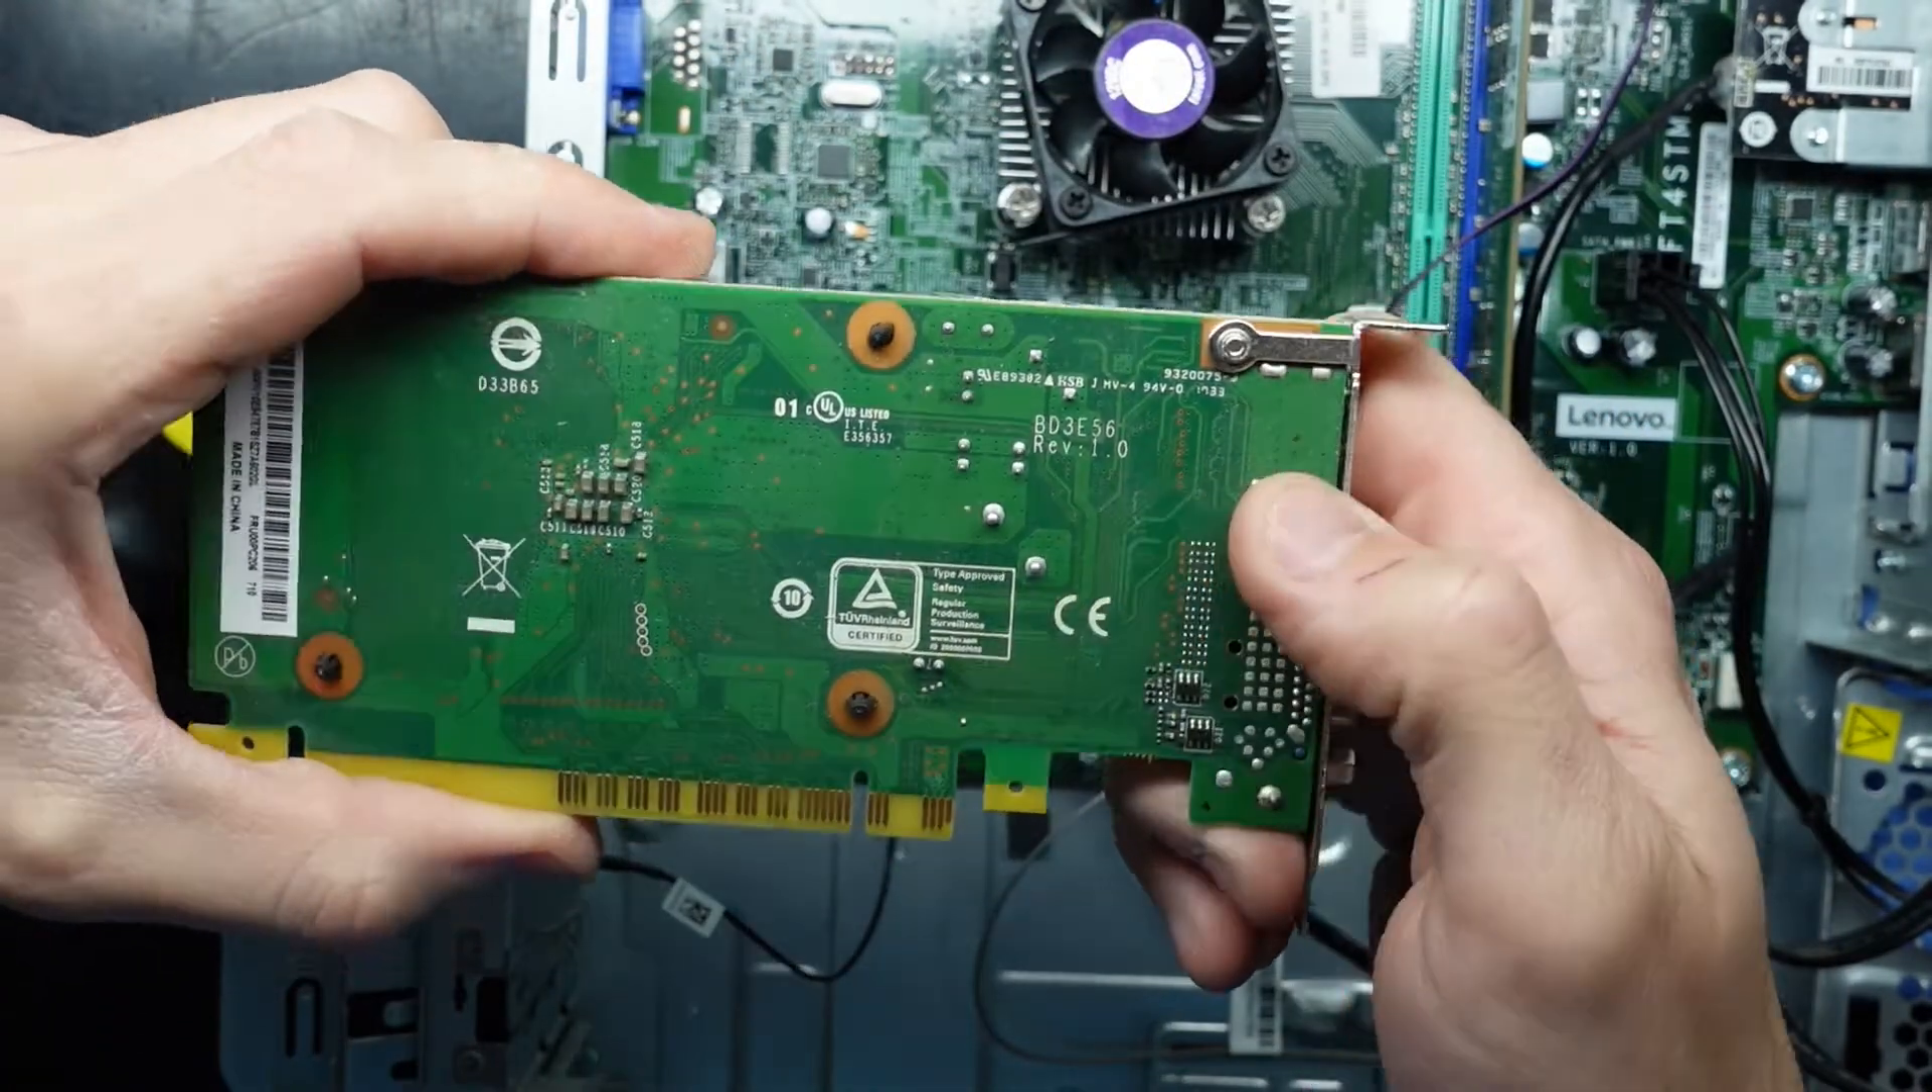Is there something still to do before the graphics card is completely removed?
No.